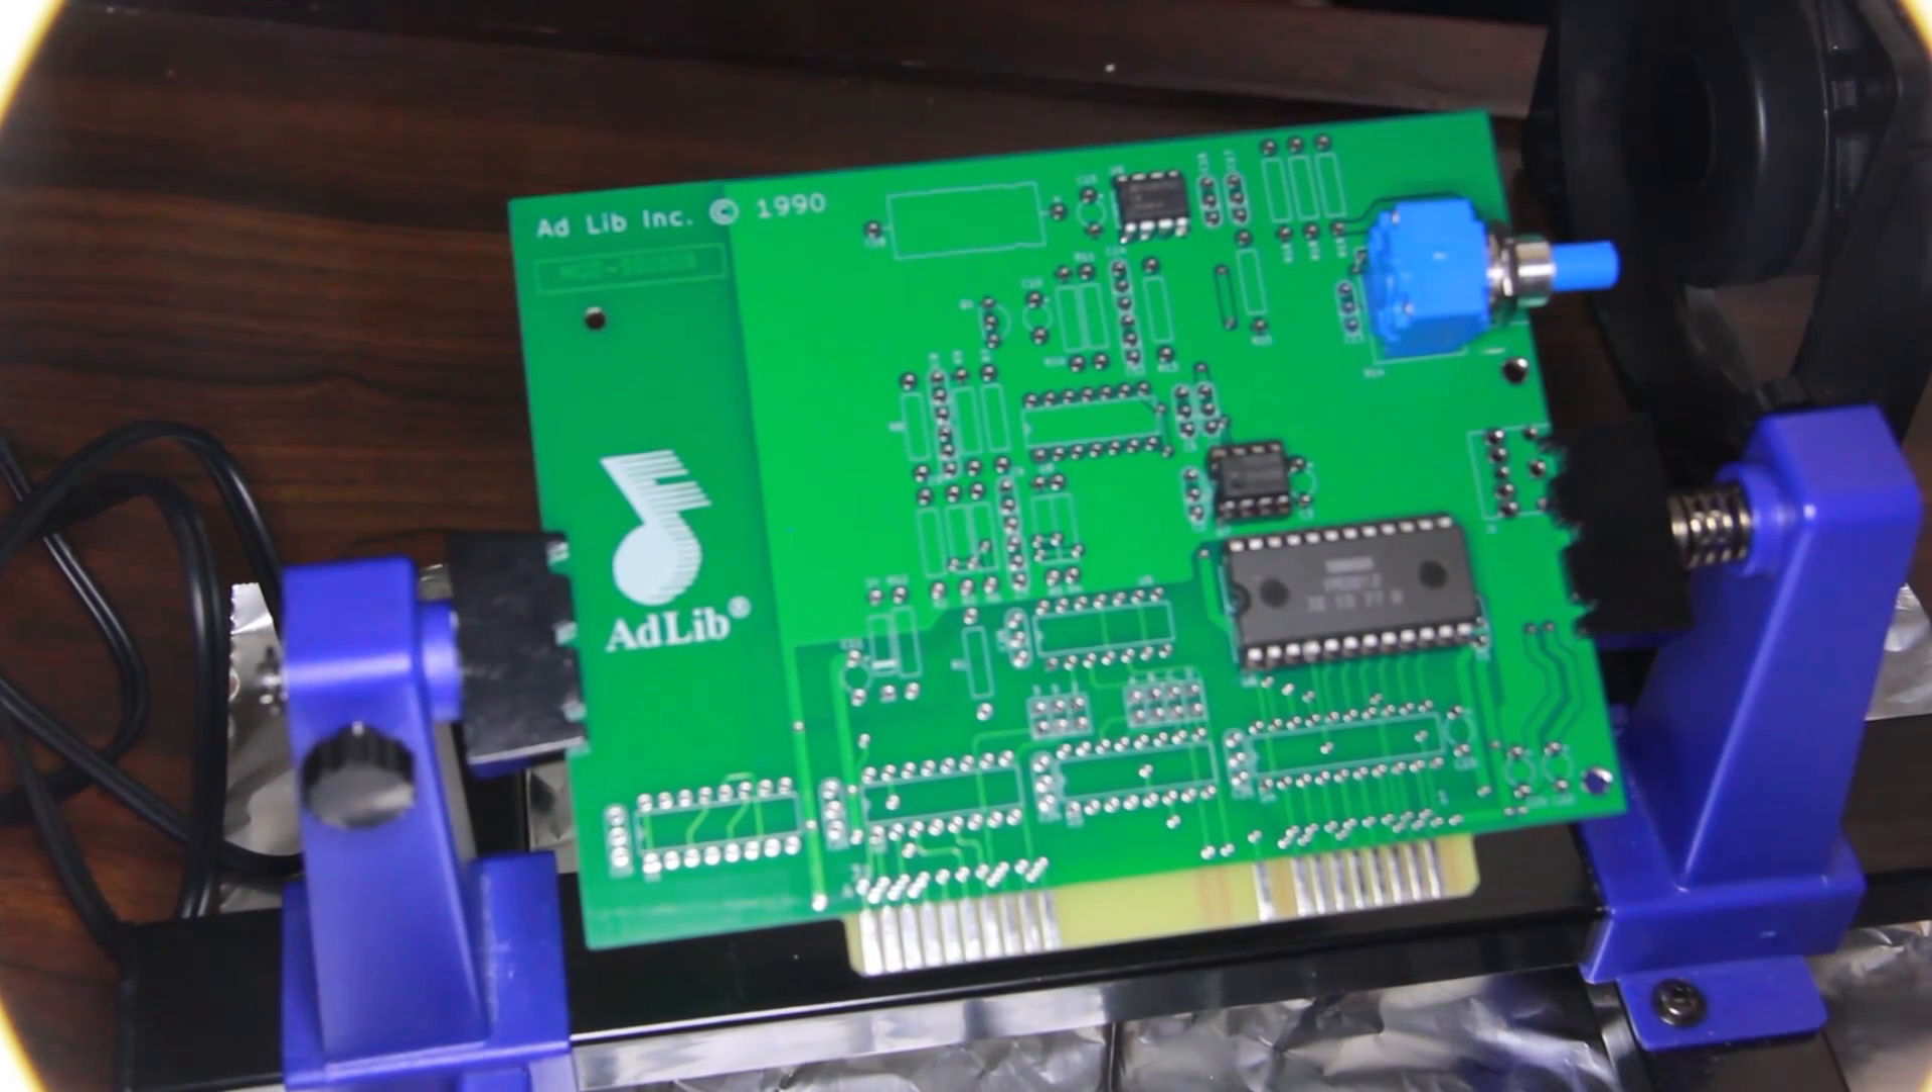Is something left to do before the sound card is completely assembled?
Yes.